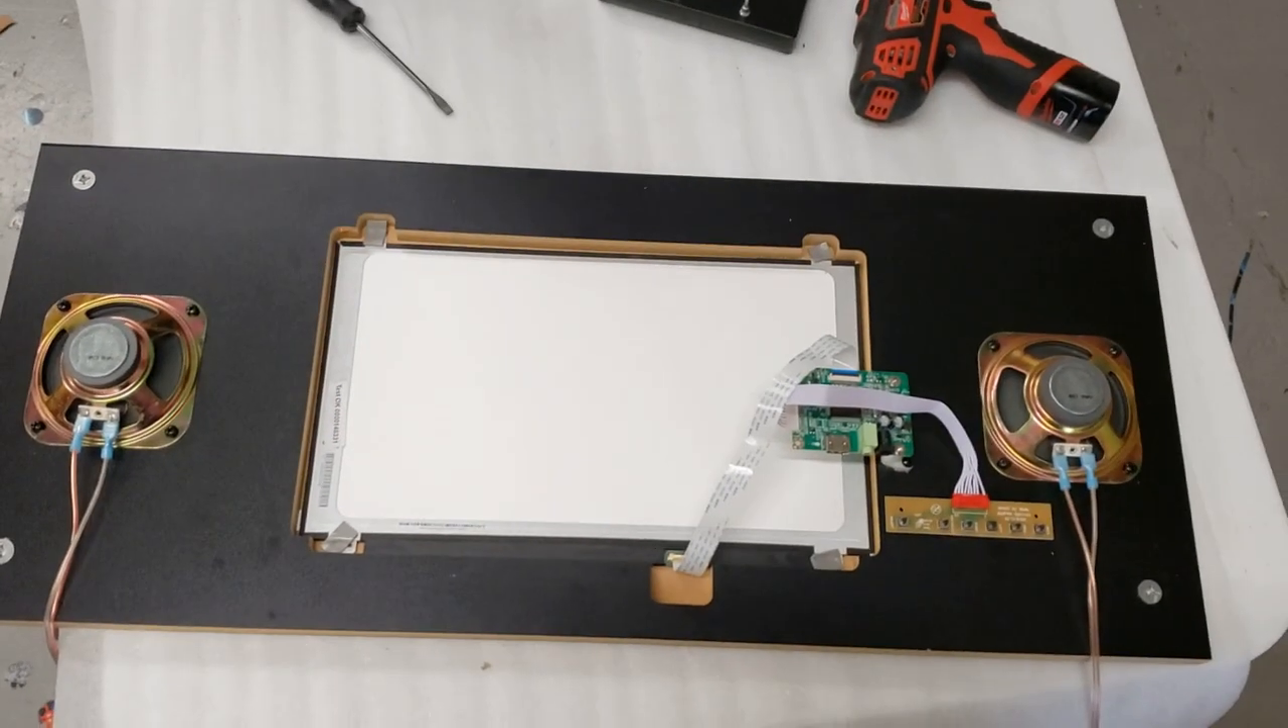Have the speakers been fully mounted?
Yes.